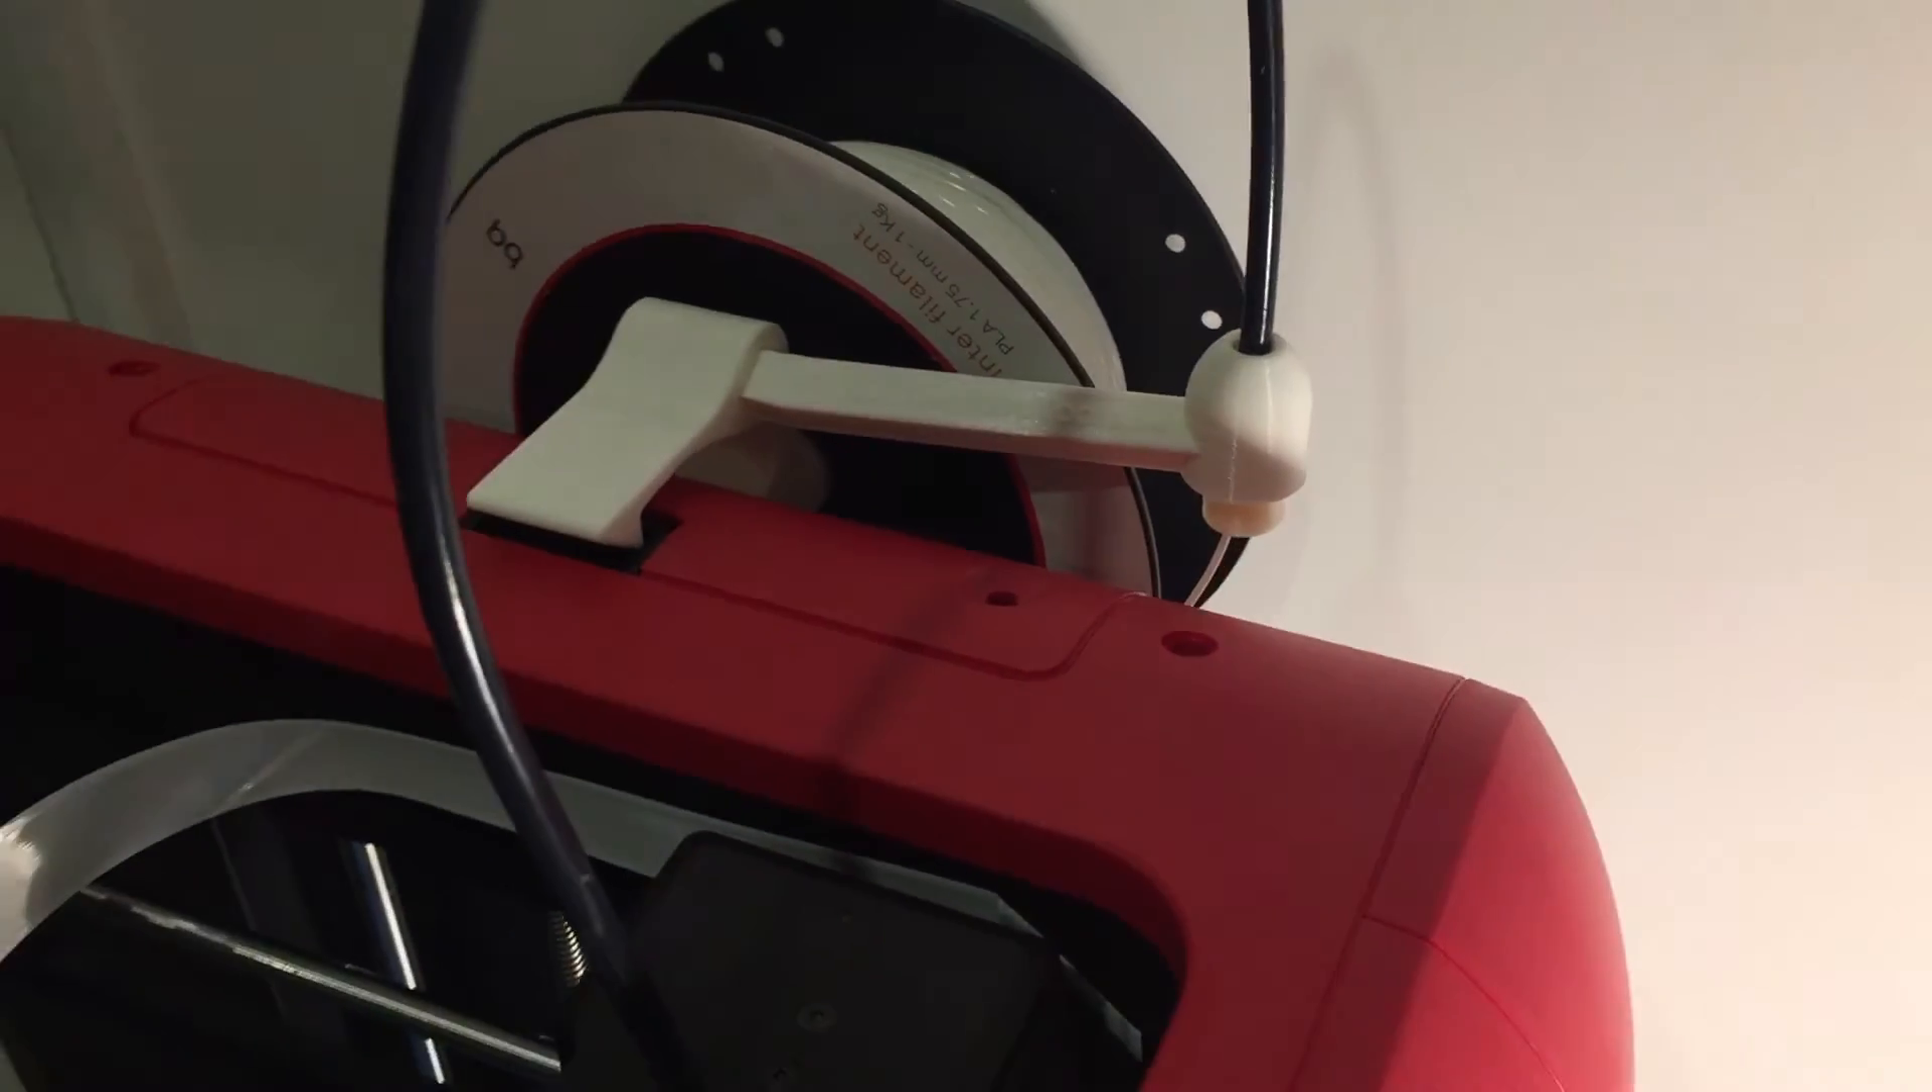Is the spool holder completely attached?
Yes.